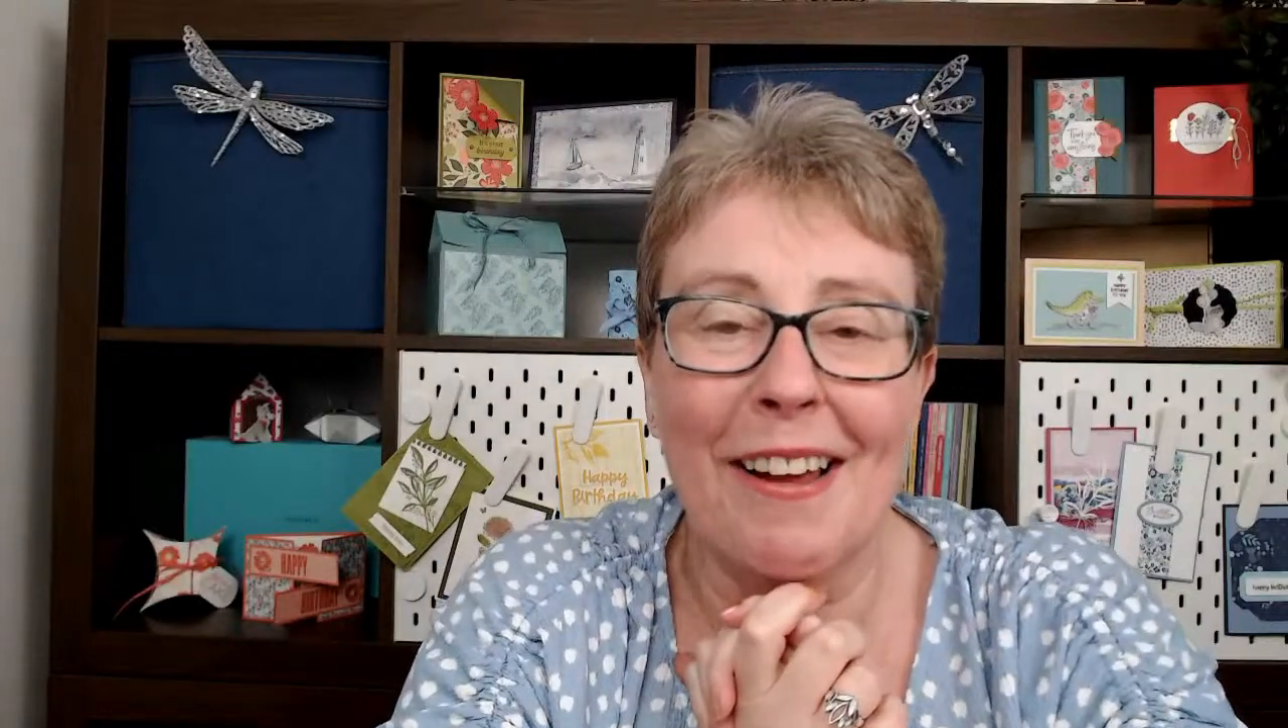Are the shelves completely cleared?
No.